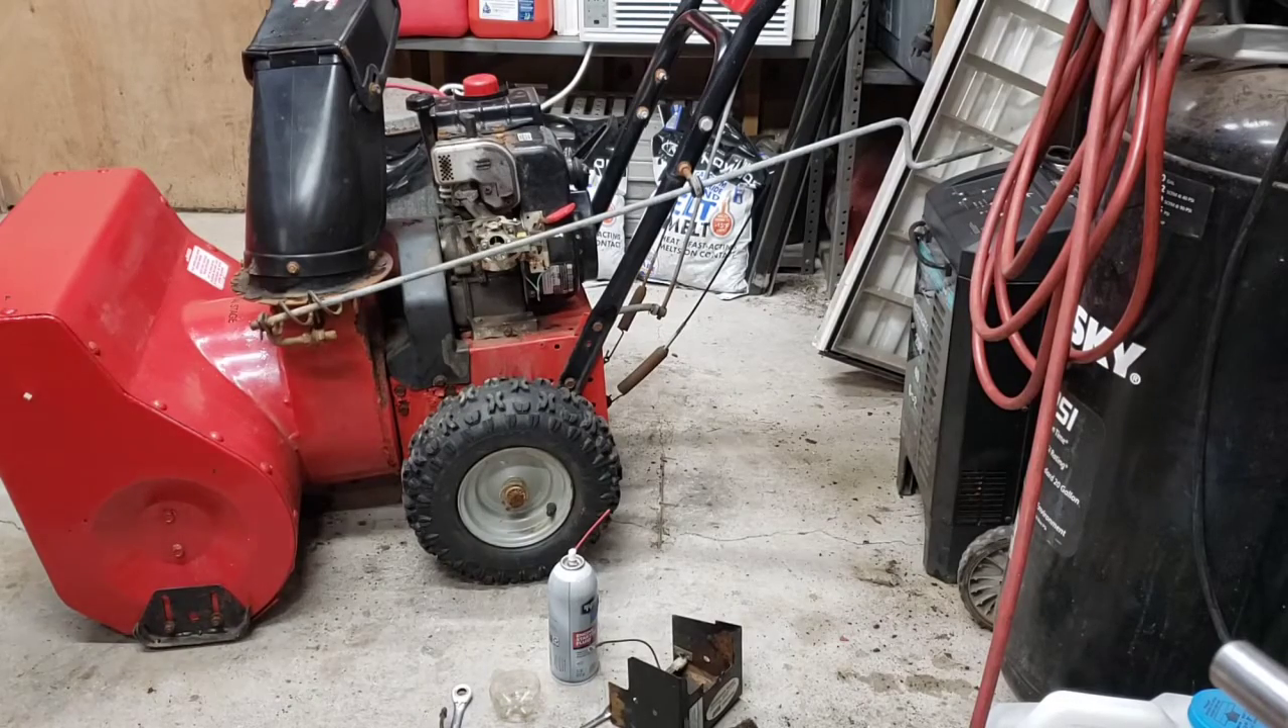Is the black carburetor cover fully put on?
No.